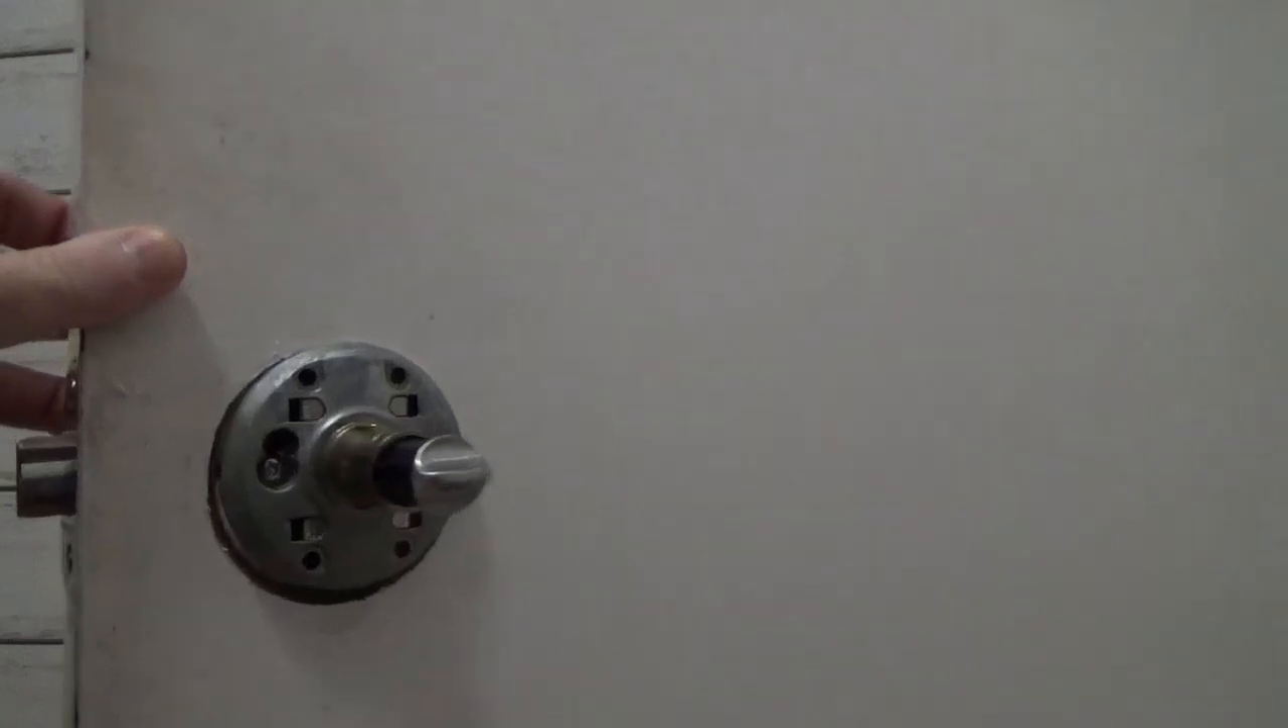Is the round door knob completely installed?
No.